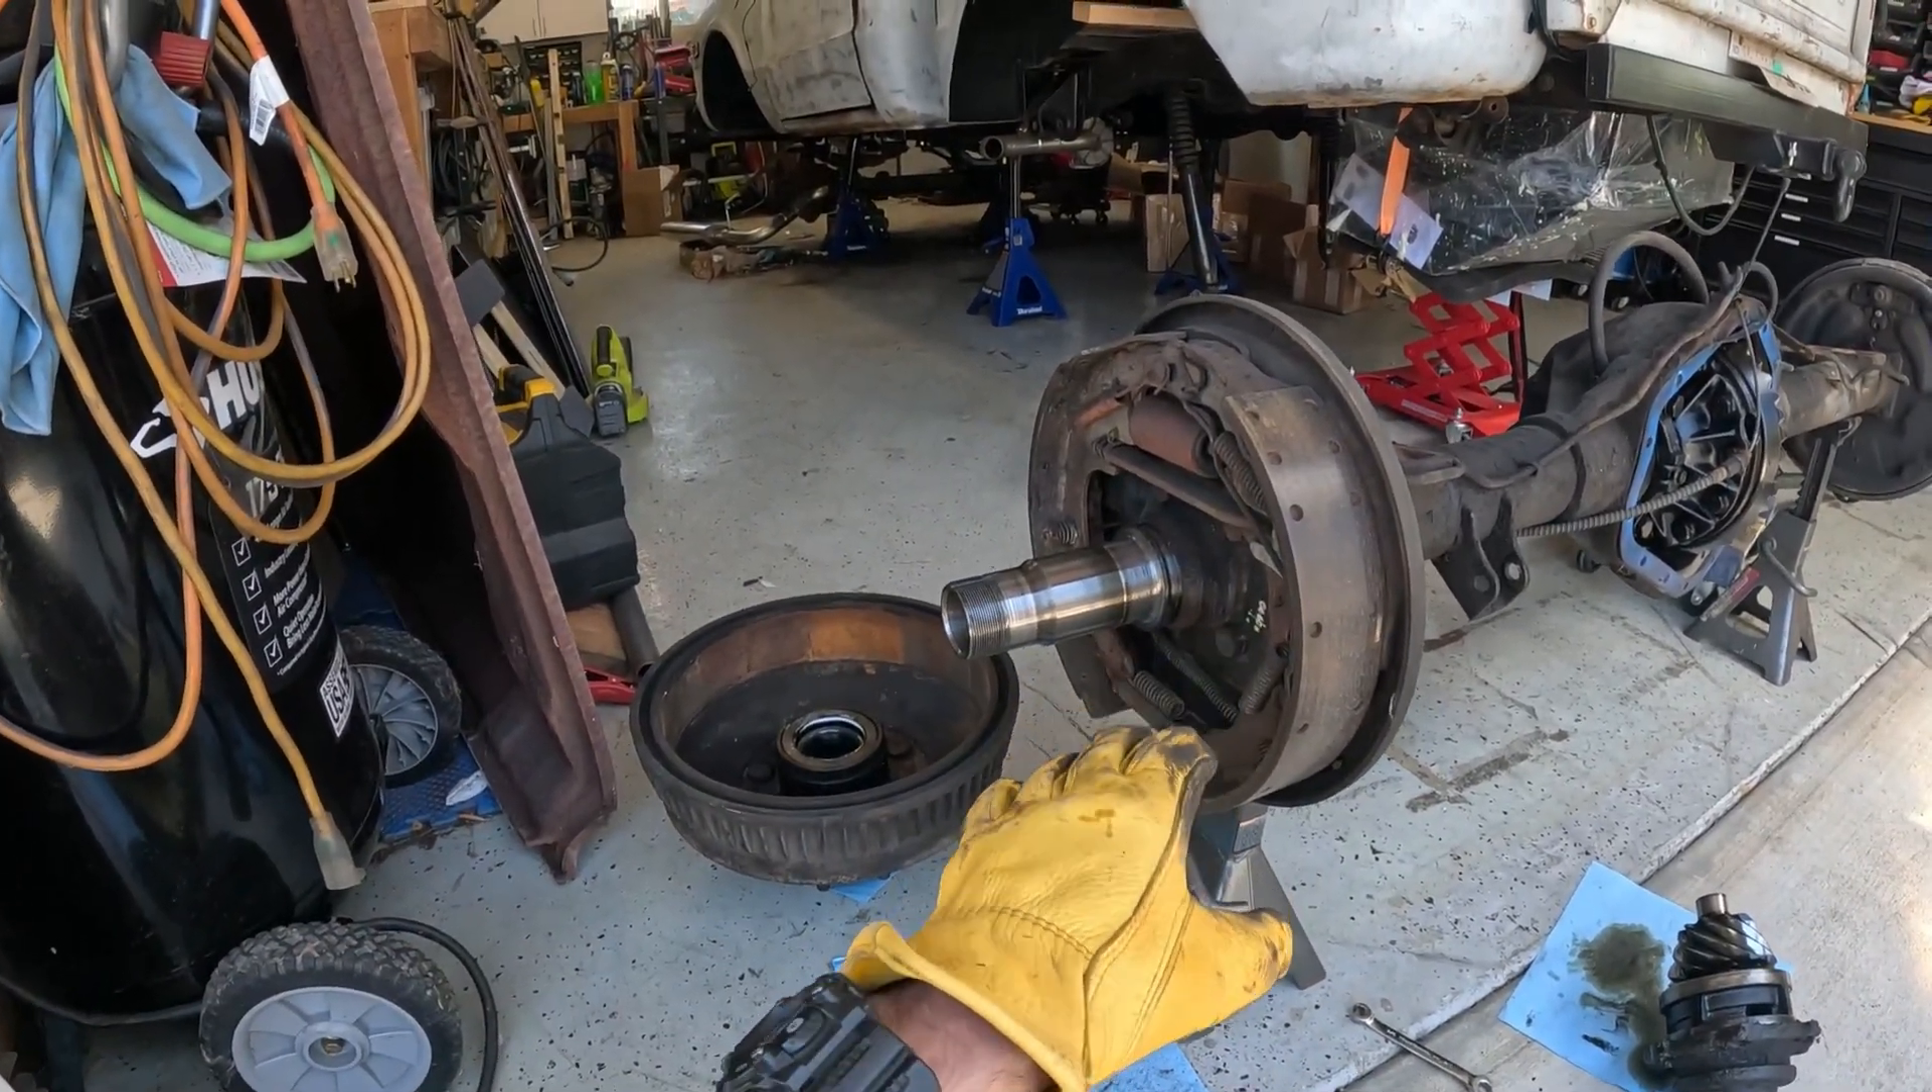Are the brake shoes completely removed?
No.